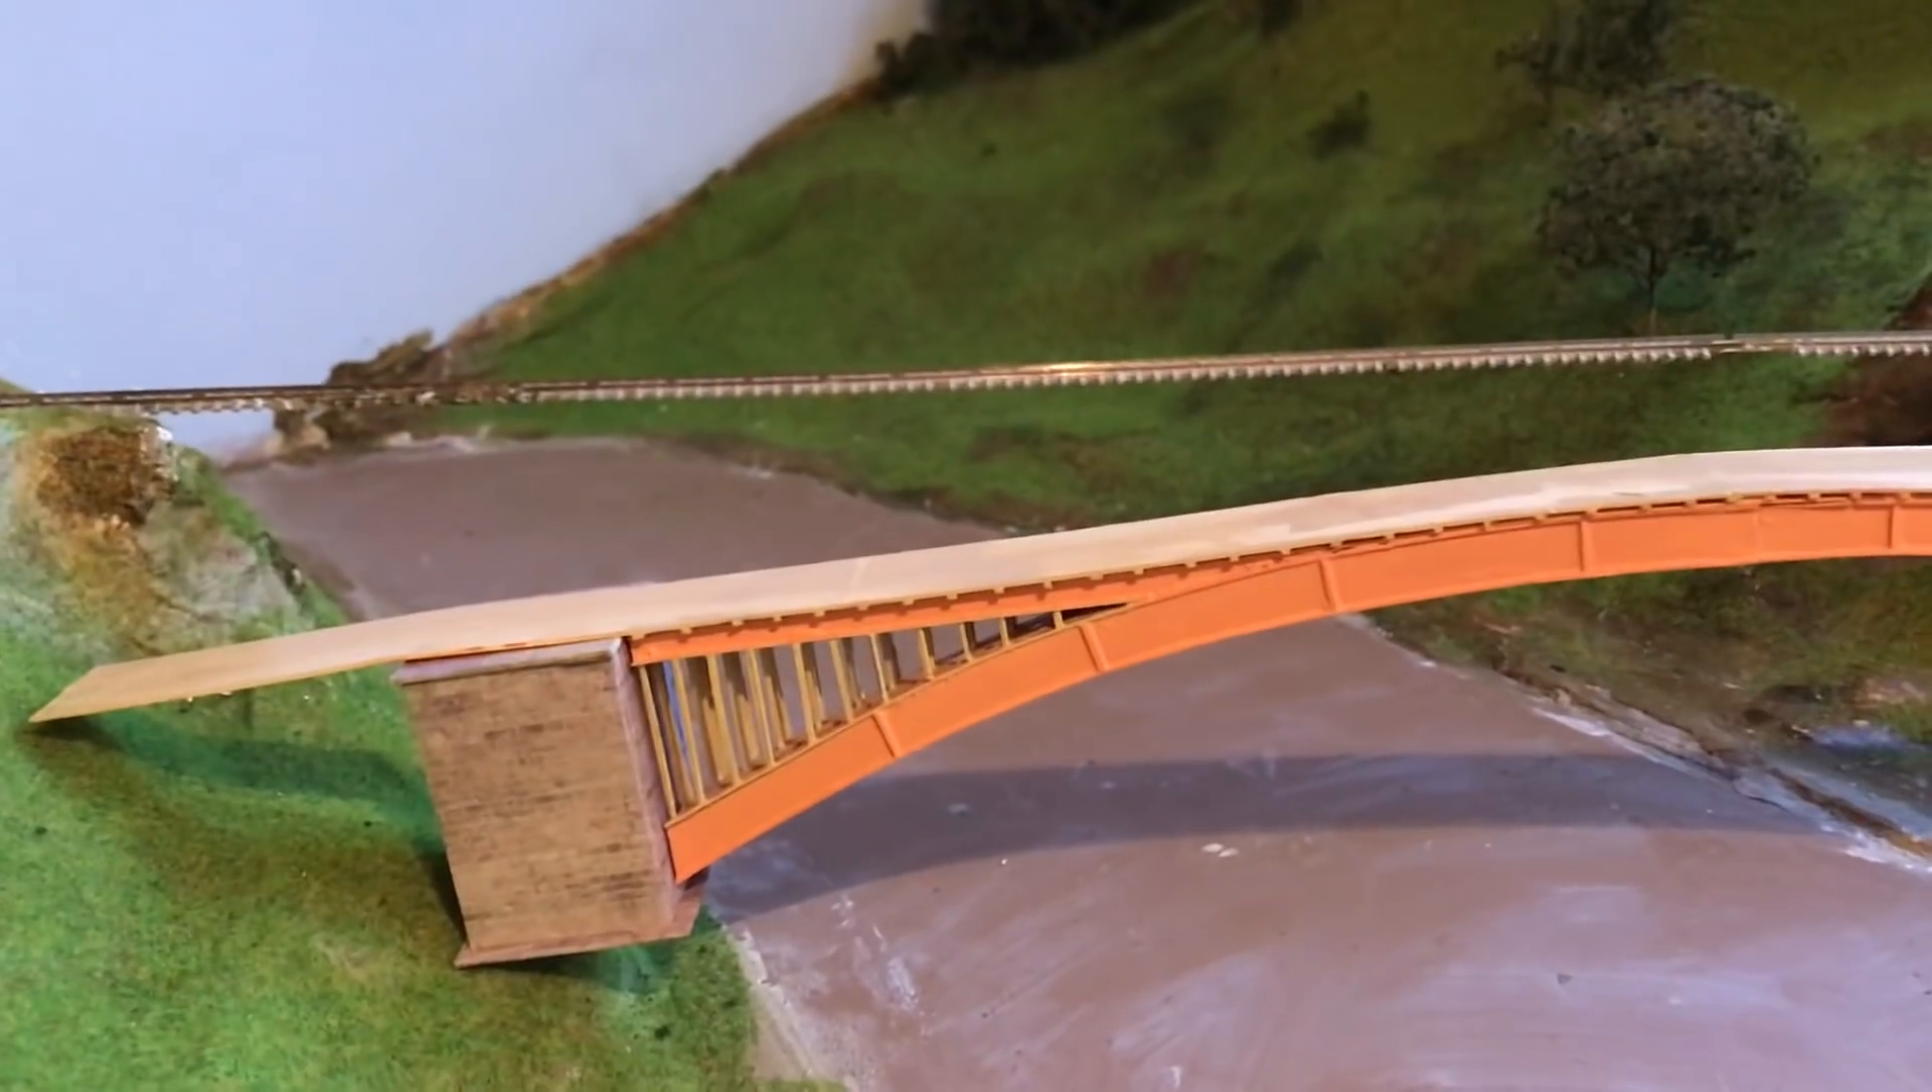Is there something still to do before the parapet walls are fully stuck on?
Yes.